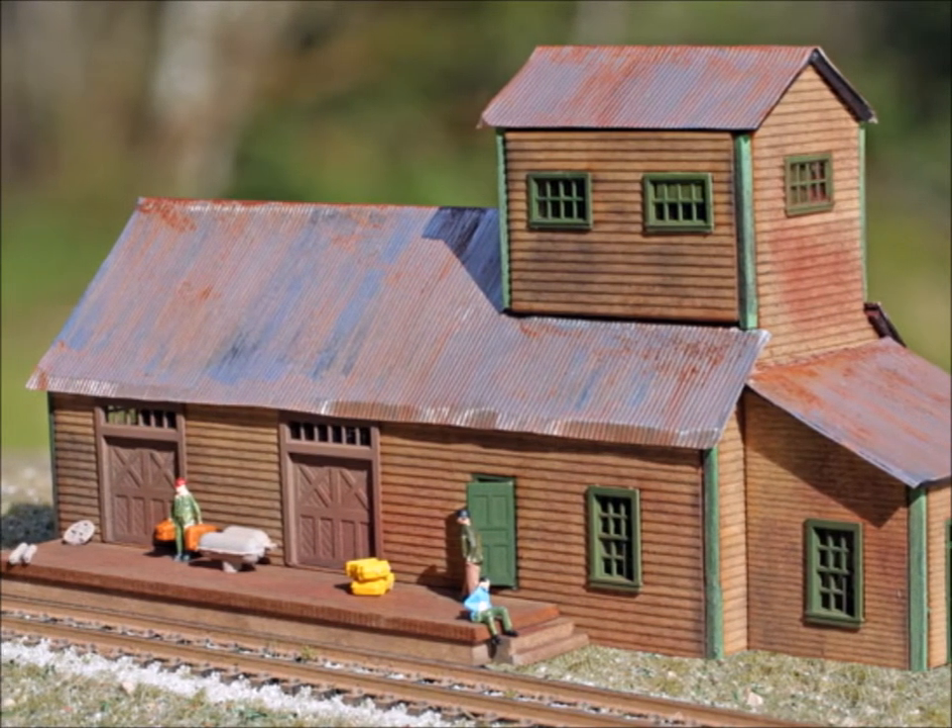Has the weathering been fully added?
Yes.